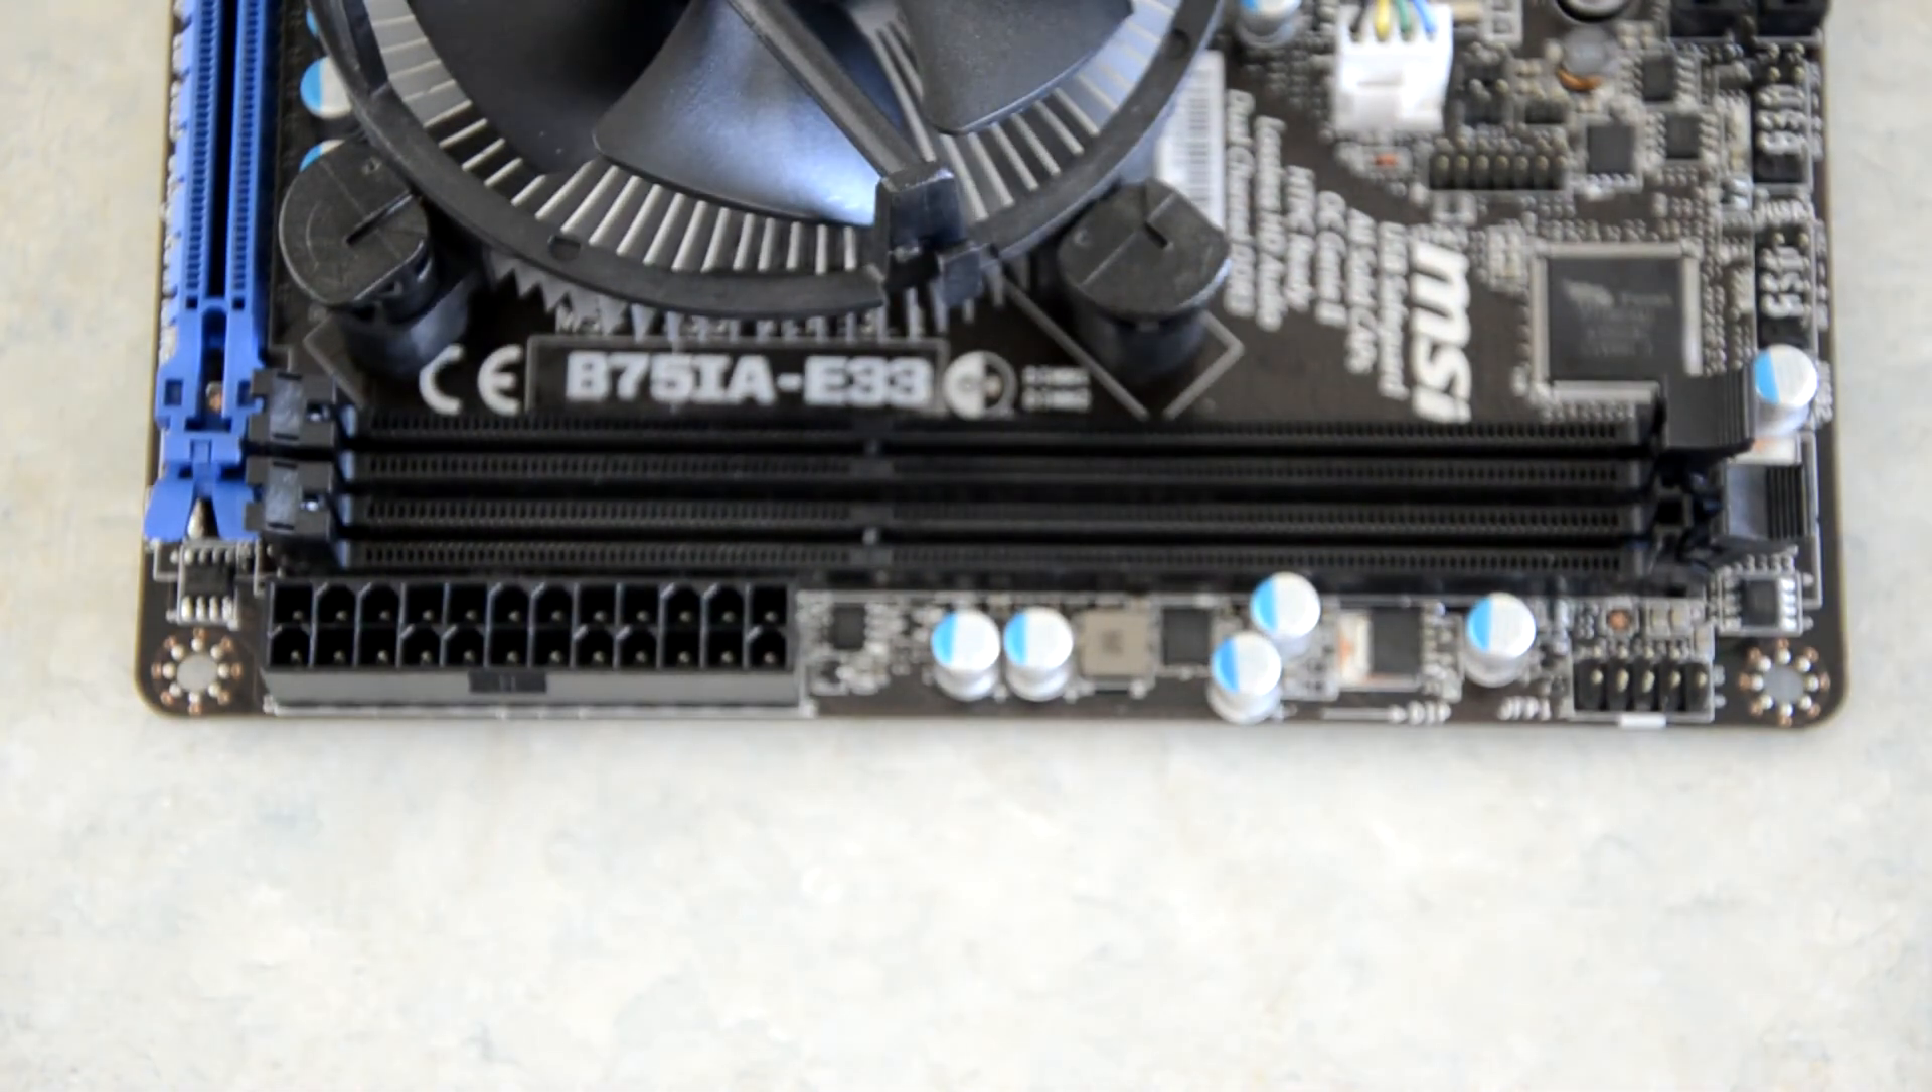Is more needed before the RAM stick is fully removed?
No.